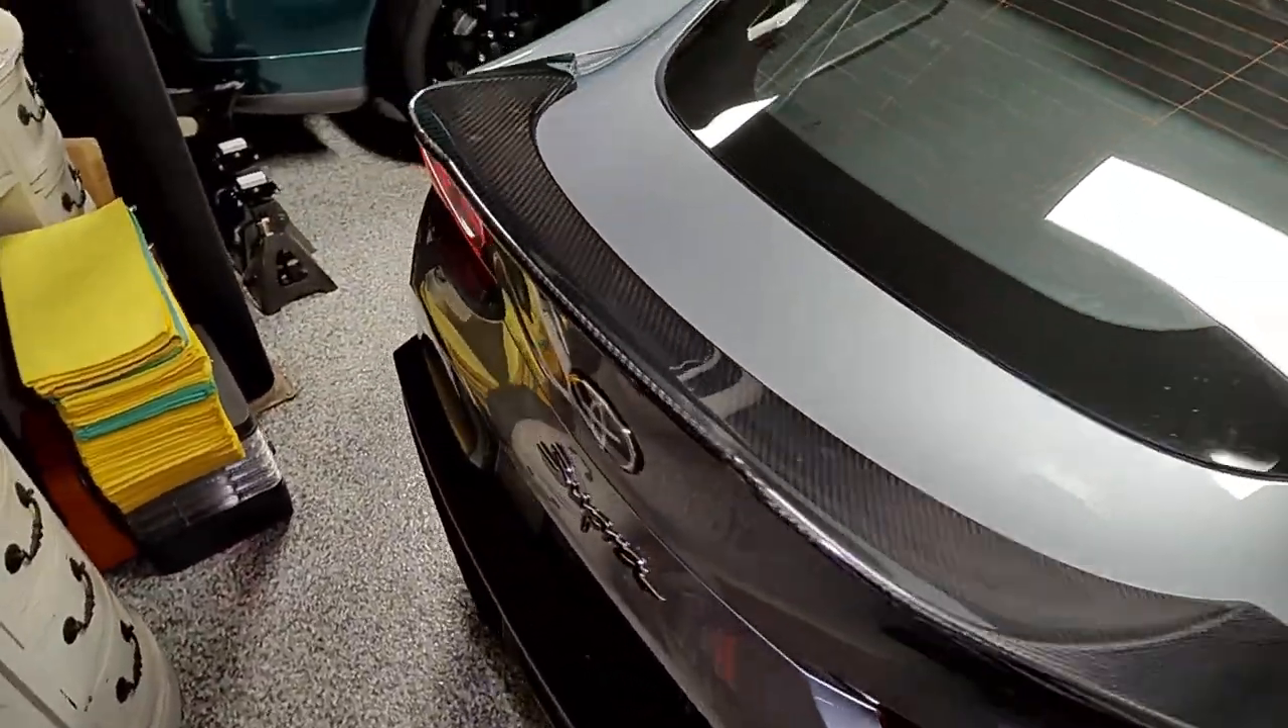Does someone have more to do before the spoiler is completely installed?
No.